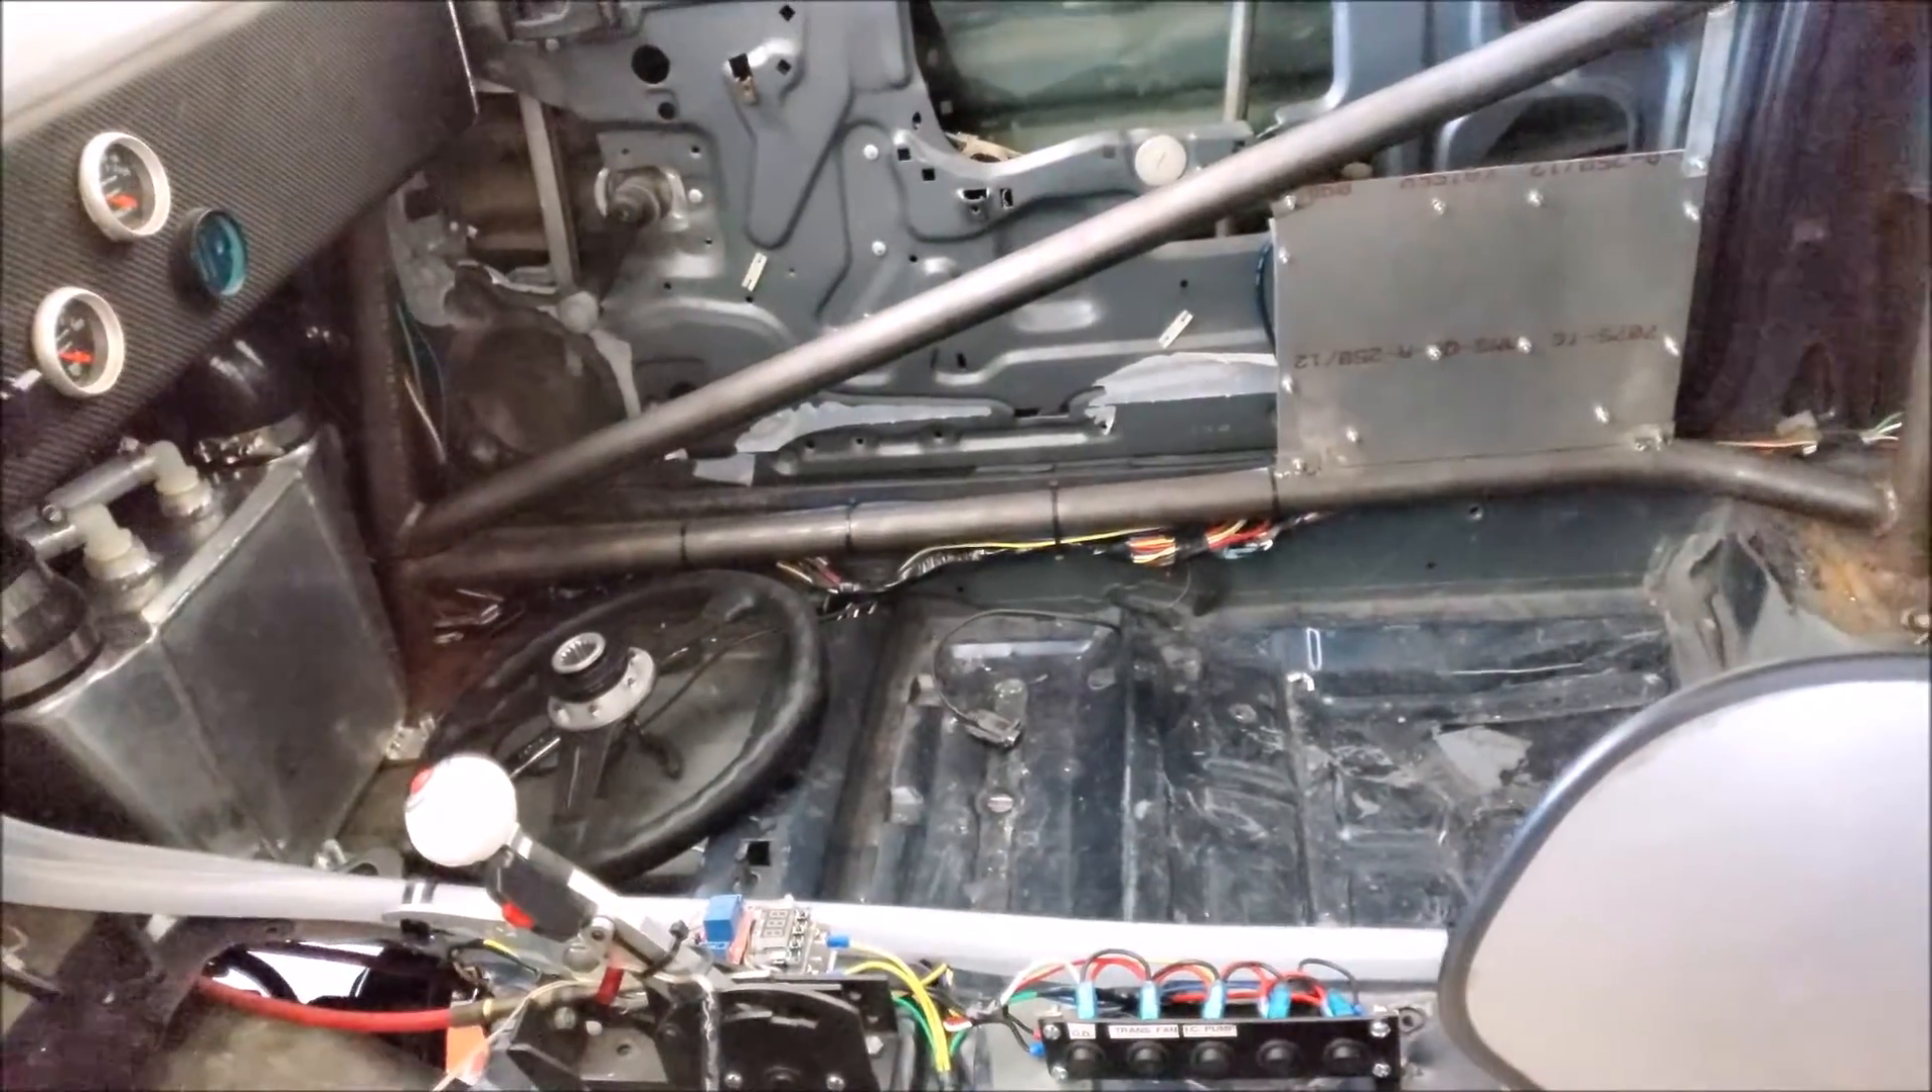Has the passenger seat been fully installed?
No.